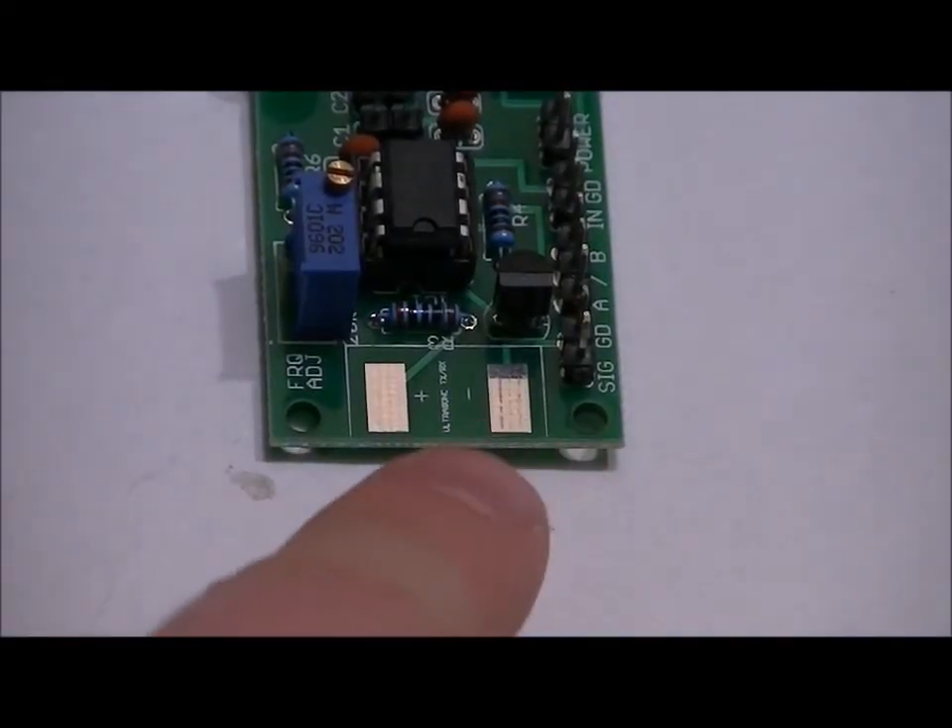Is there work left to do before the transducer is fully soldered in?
Yes.